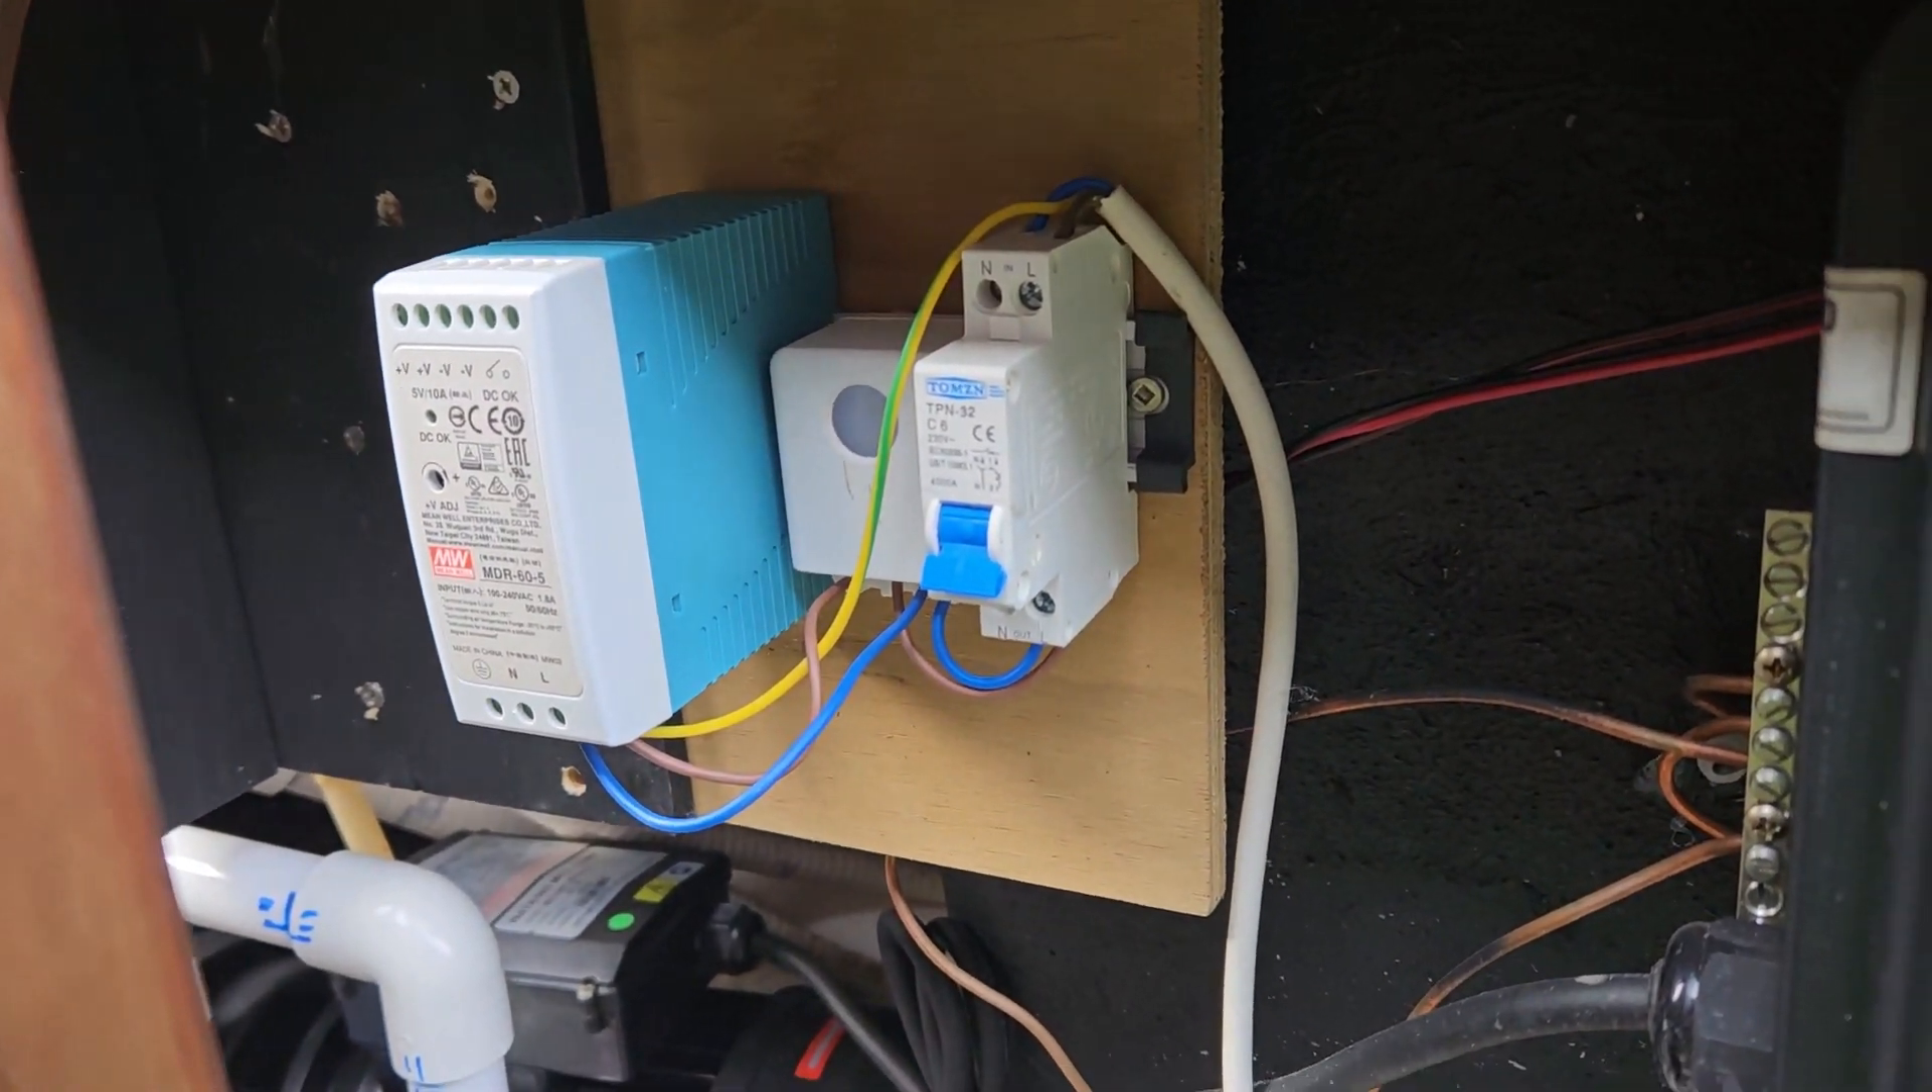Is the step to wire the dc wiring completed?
No.